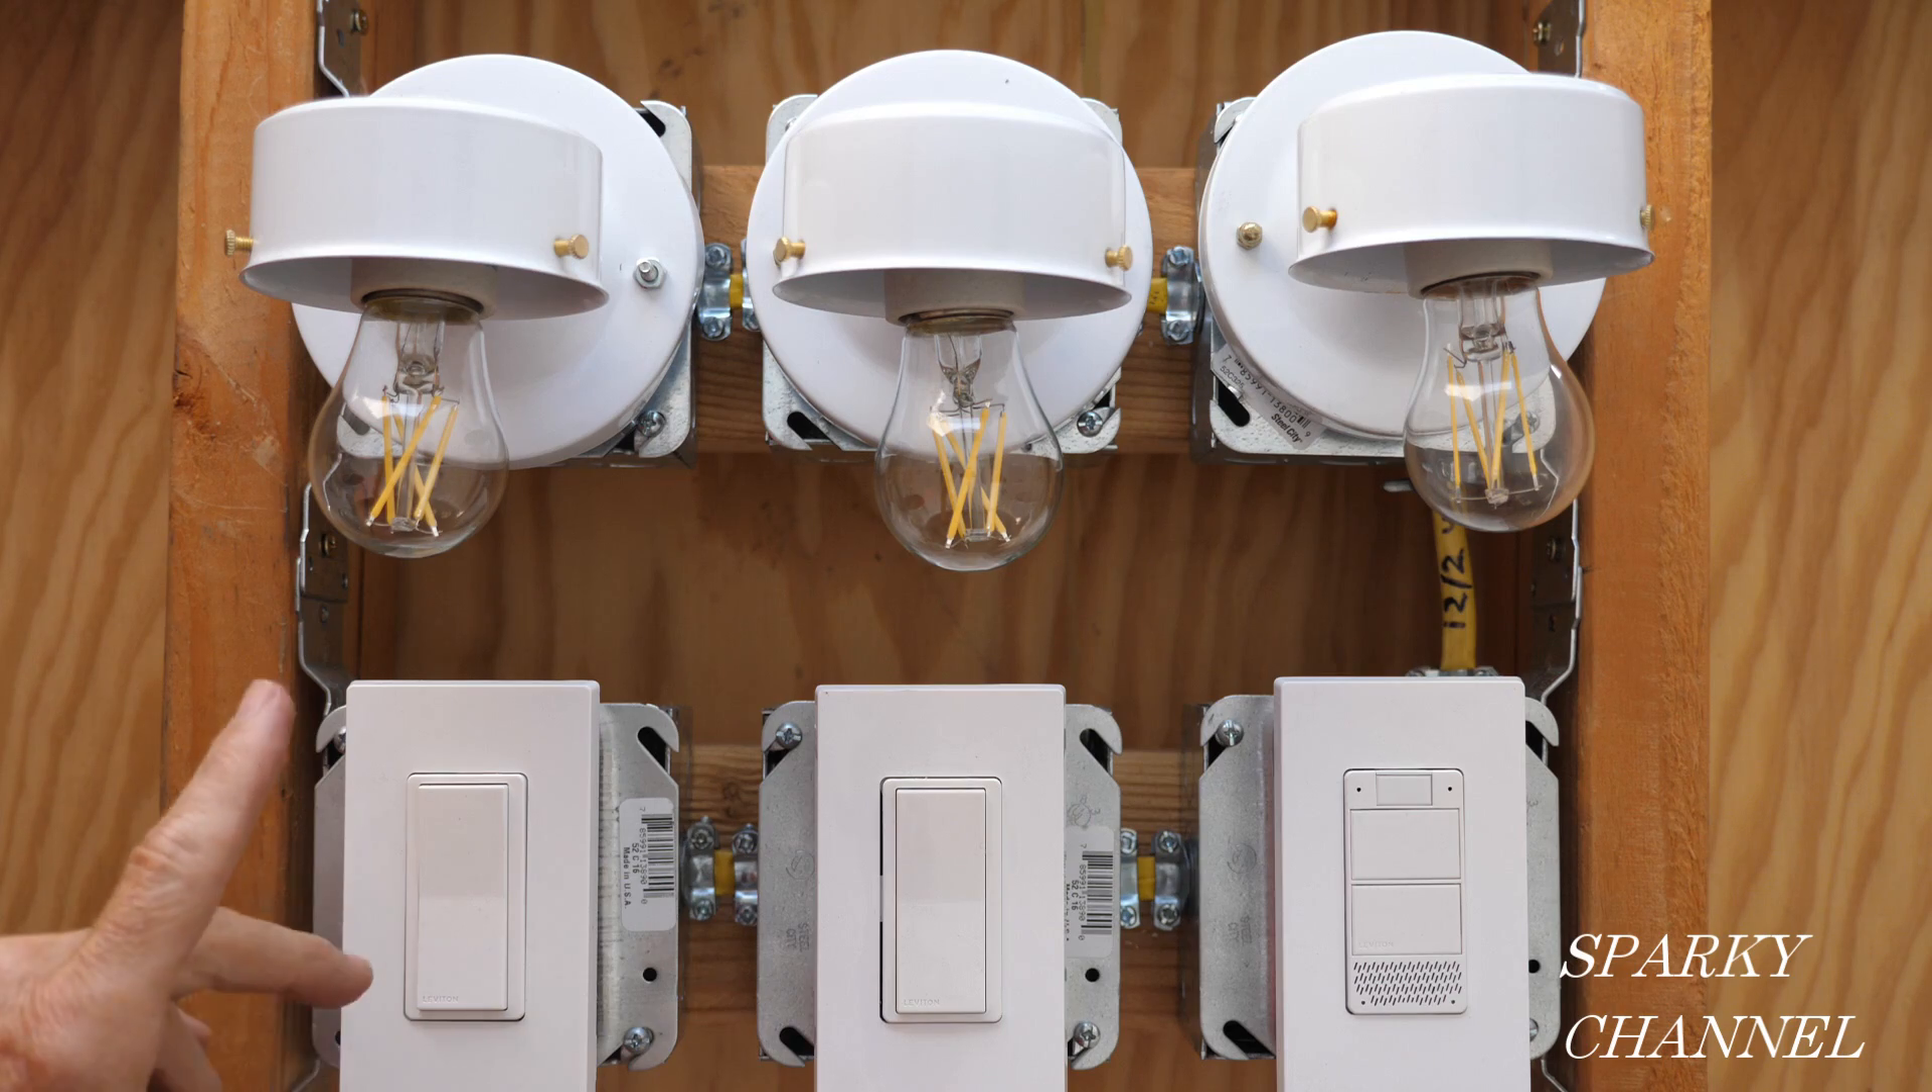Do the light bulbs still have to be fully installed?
No.